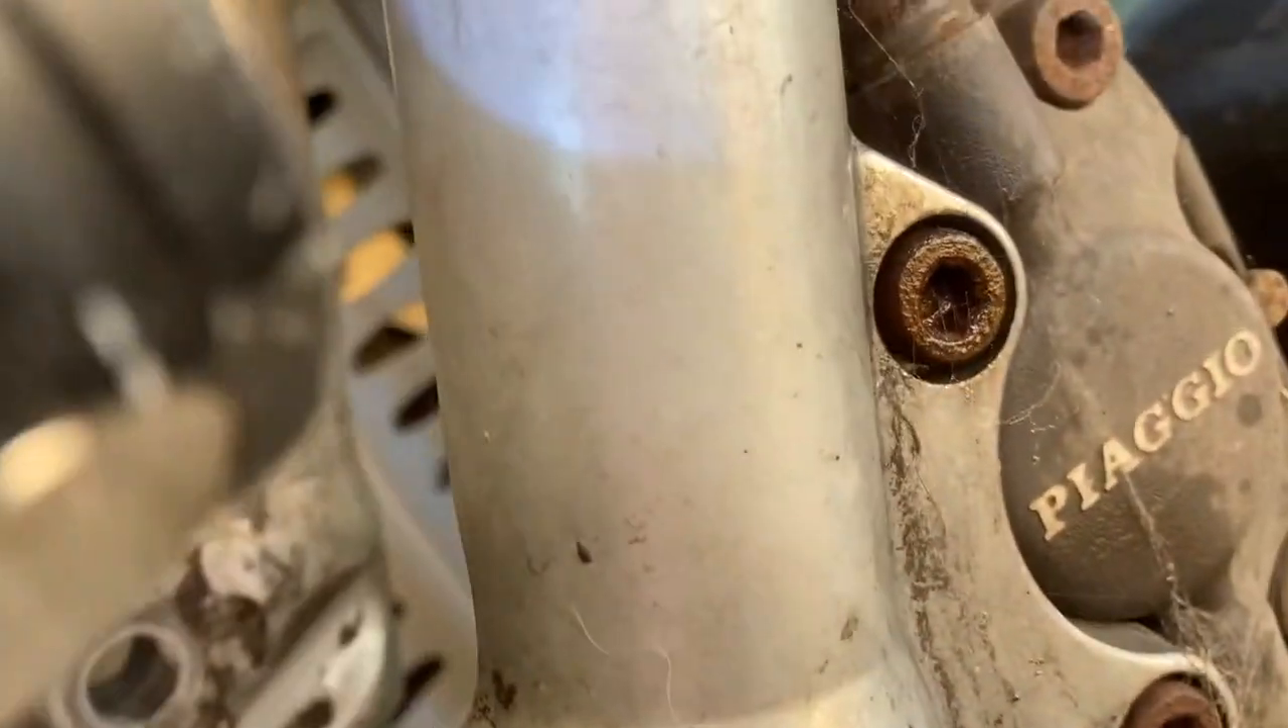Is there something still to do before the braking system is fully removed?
Yes.